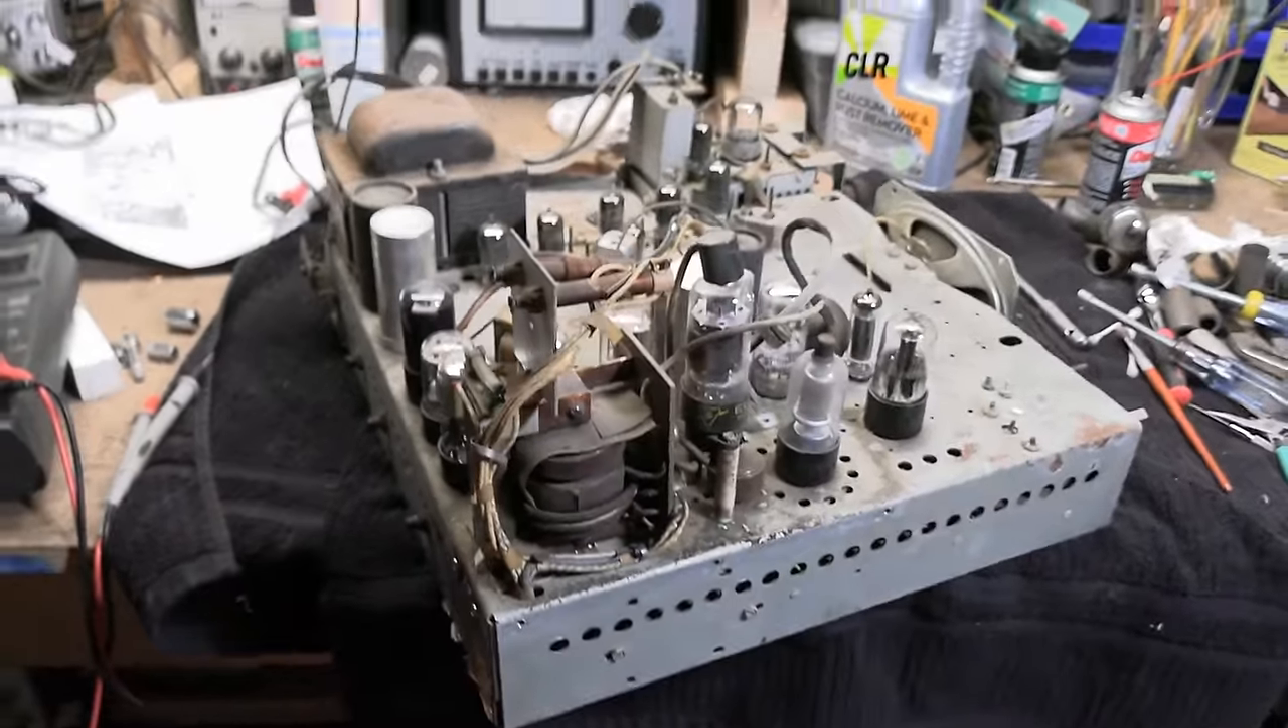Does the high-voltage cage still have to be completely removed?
No.